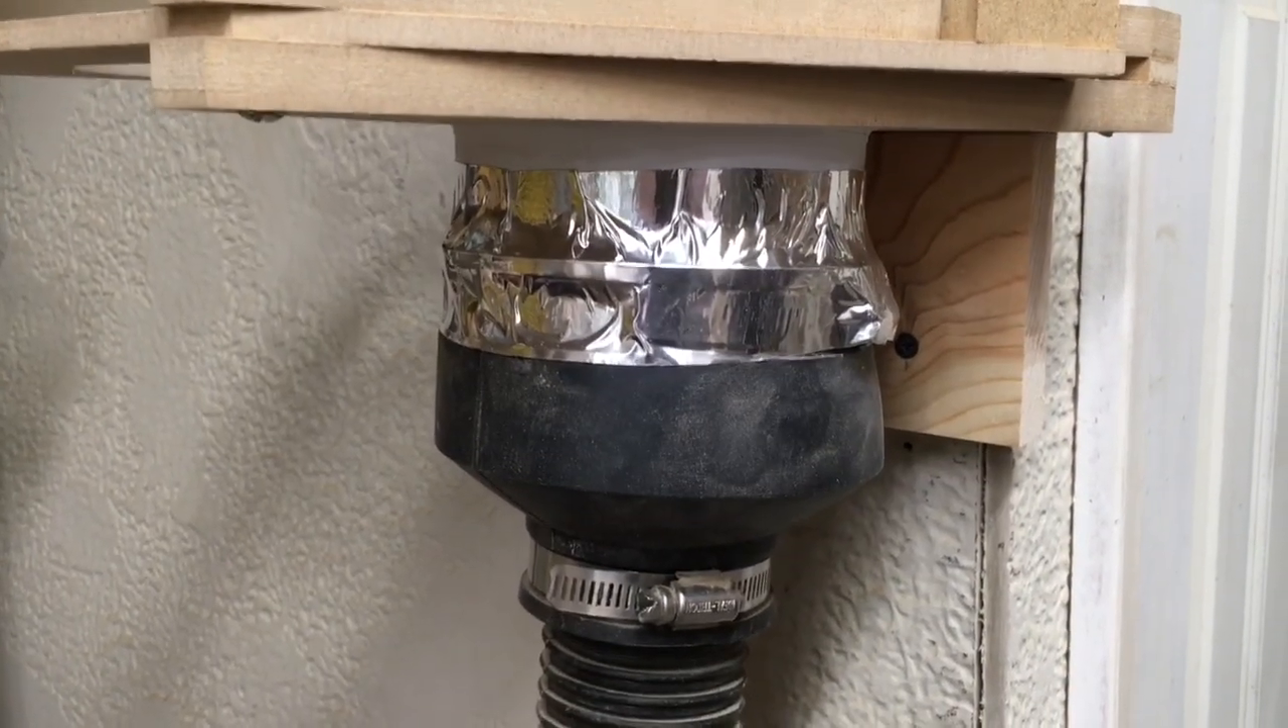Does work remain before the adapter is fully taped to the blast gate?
No.